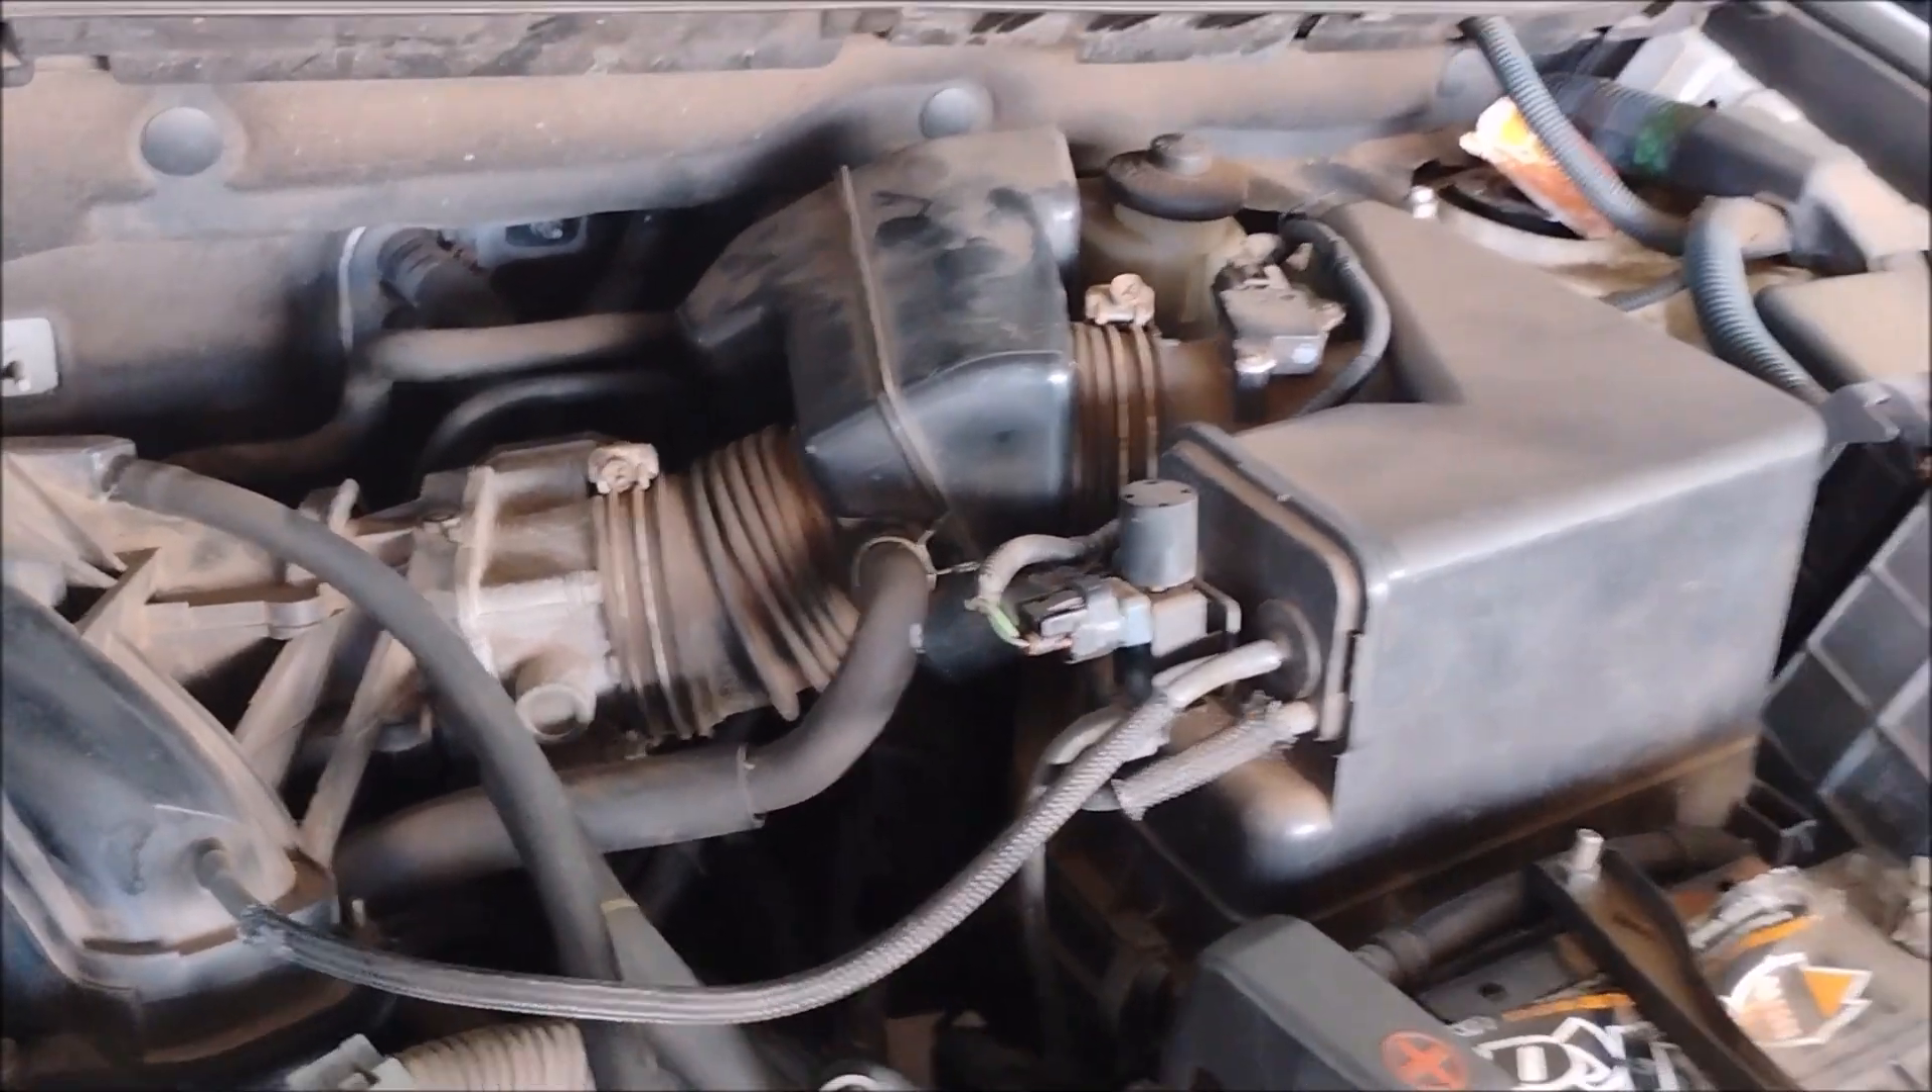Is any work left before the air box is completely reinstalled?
No.